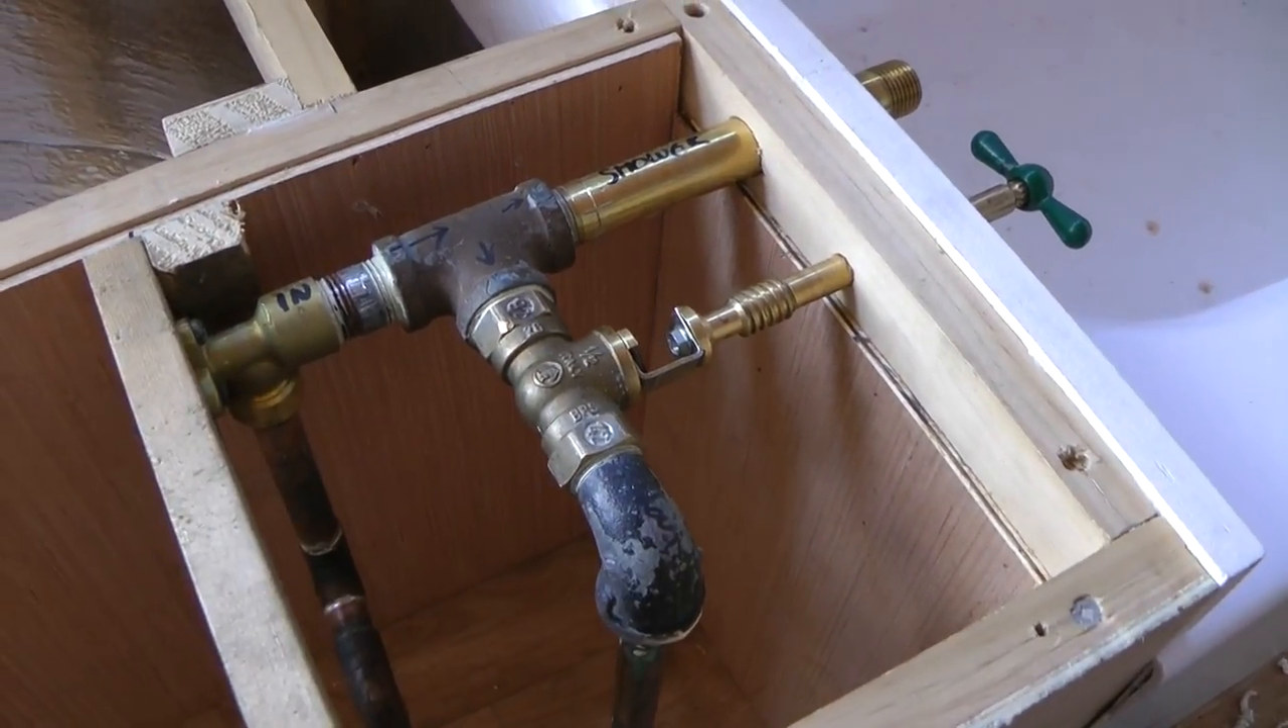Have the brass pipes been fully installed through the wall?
Yes.